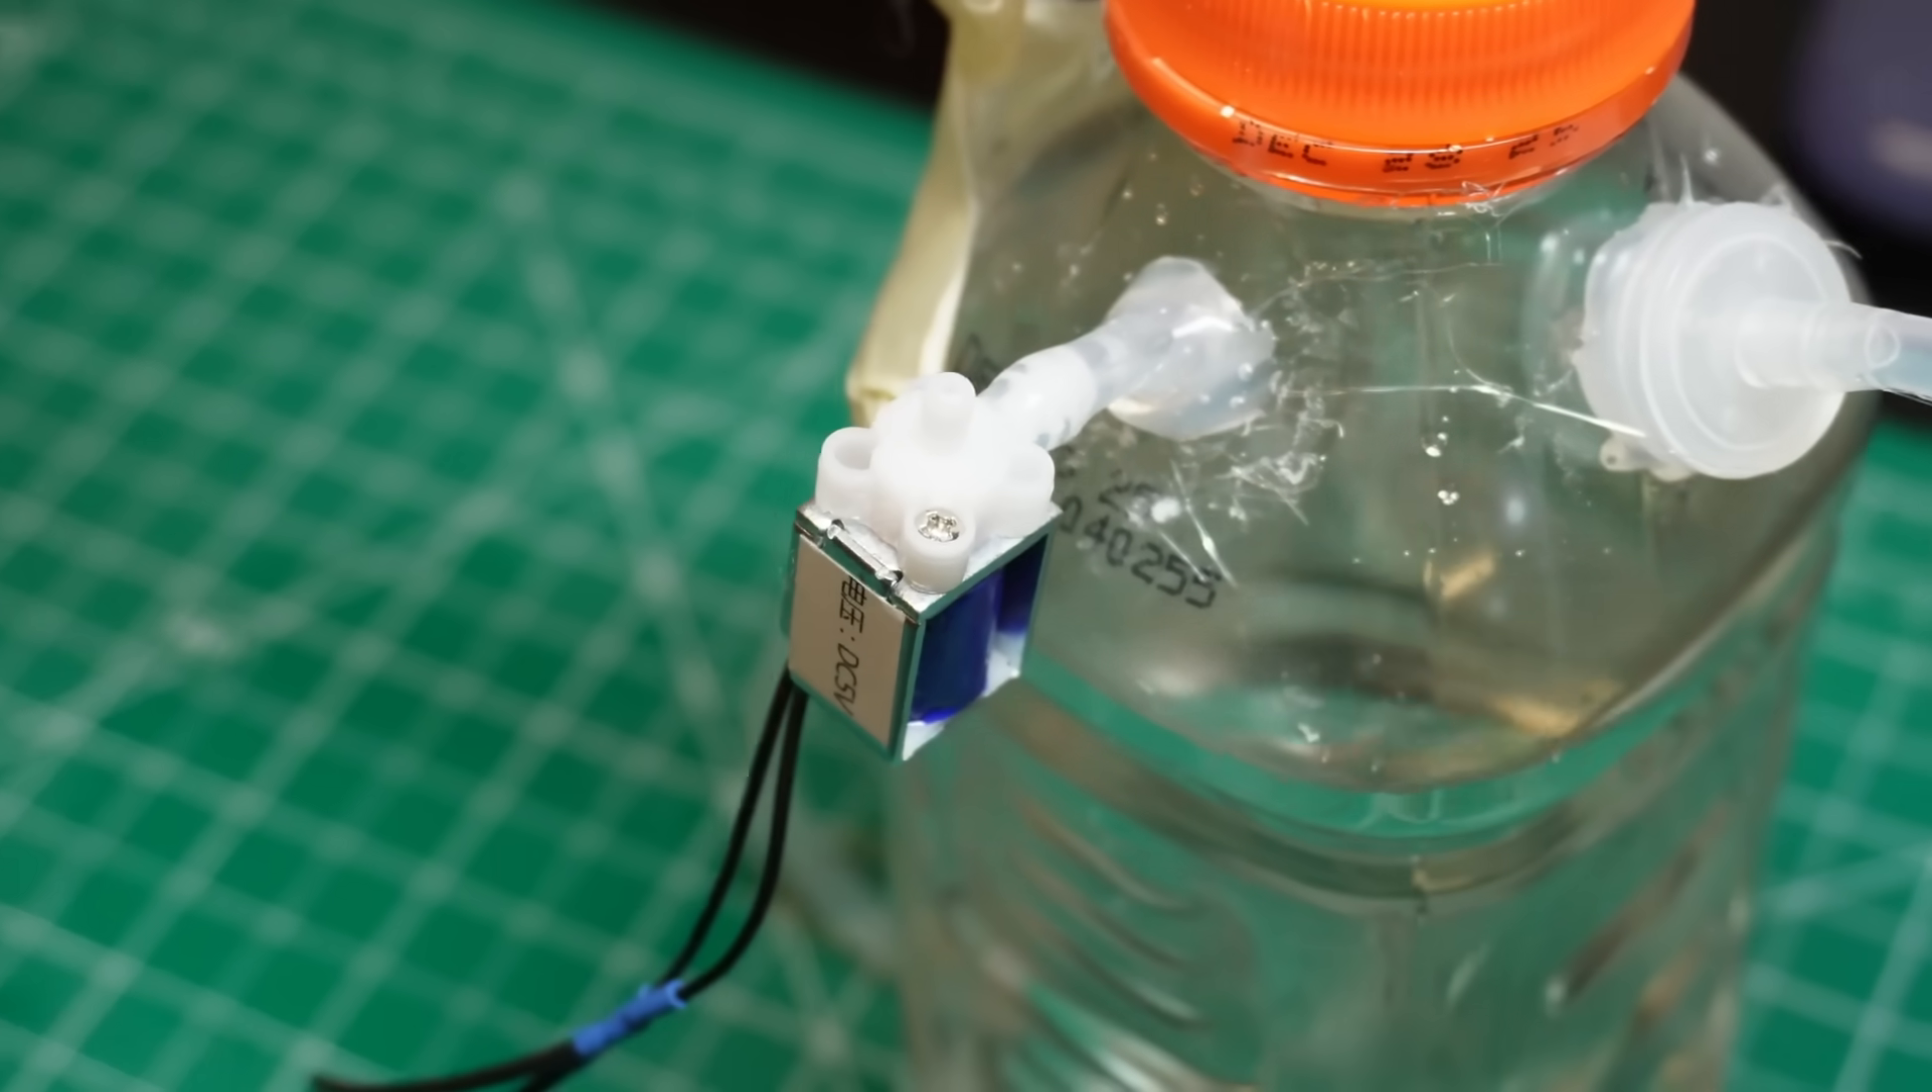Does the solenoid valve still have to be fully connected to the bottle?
No.